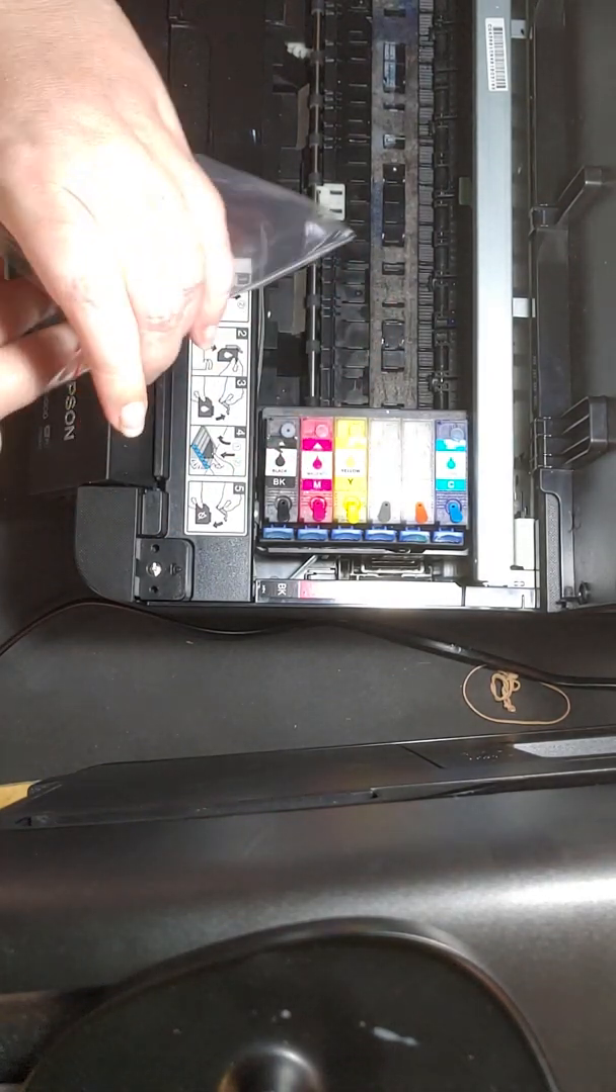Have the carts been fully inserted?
Yes.